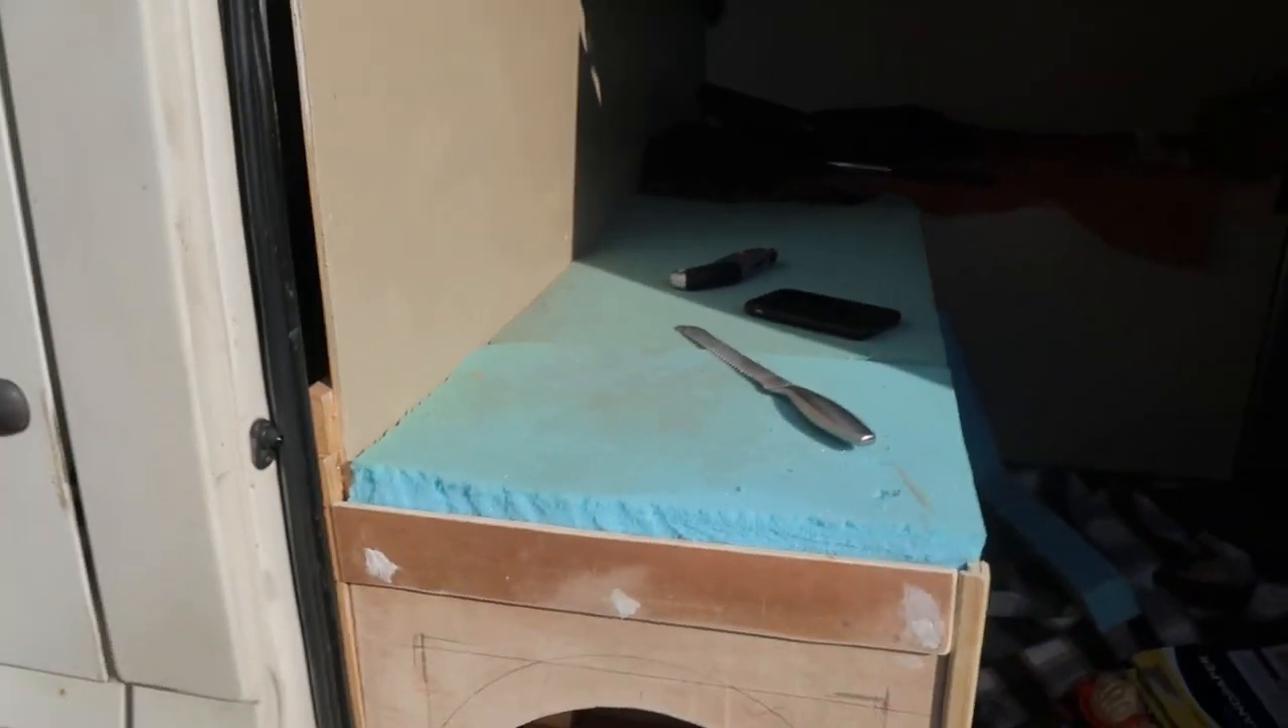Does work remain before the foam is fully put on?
No.